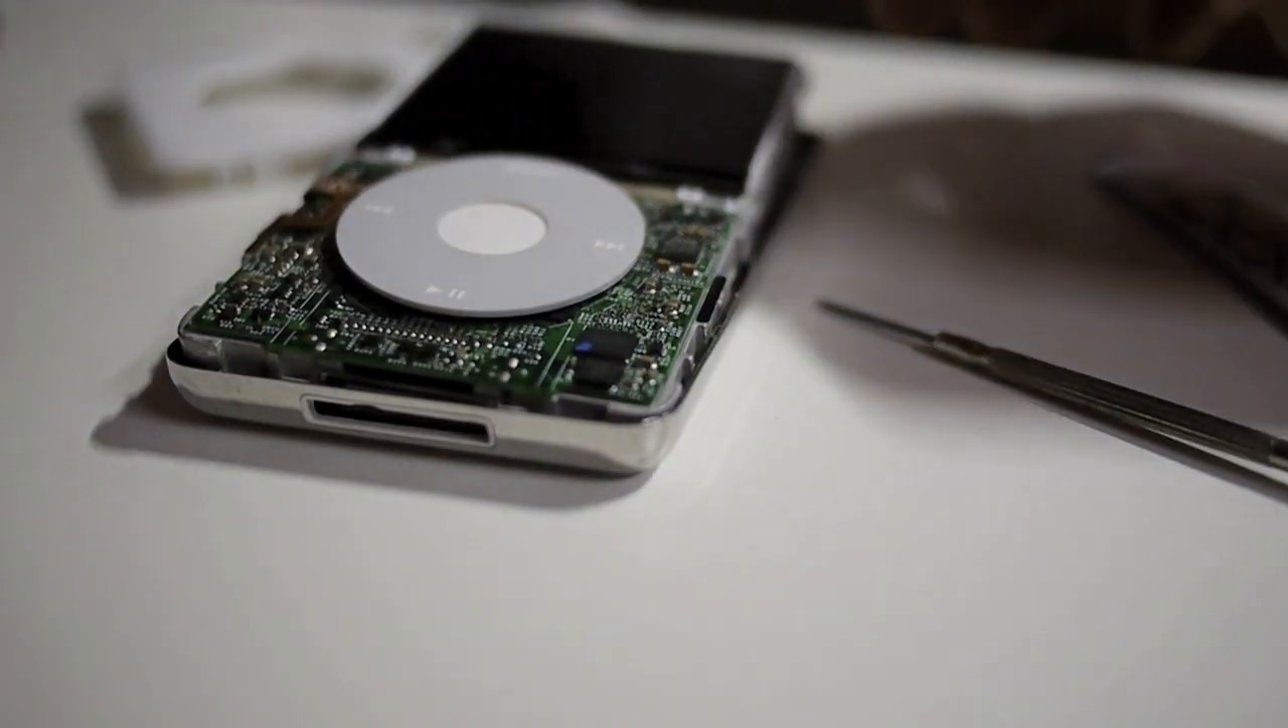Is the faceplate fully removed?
Yes.